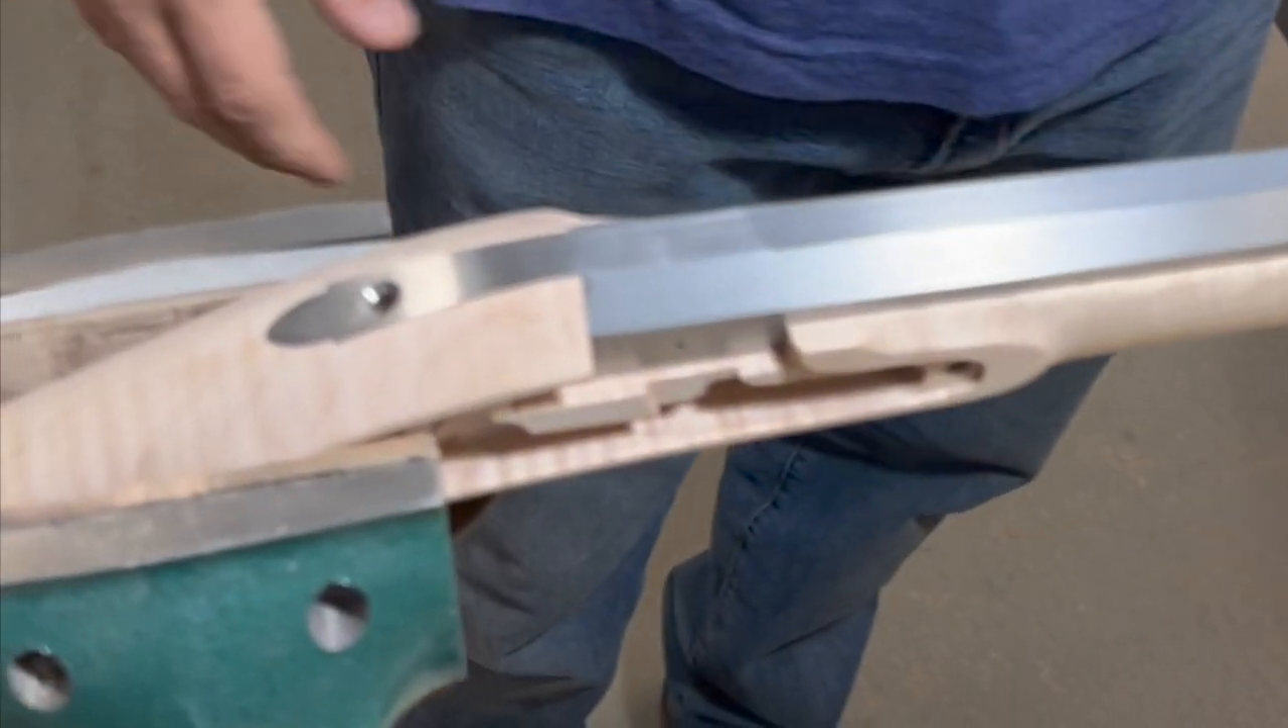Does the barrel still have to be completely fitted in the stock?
No.